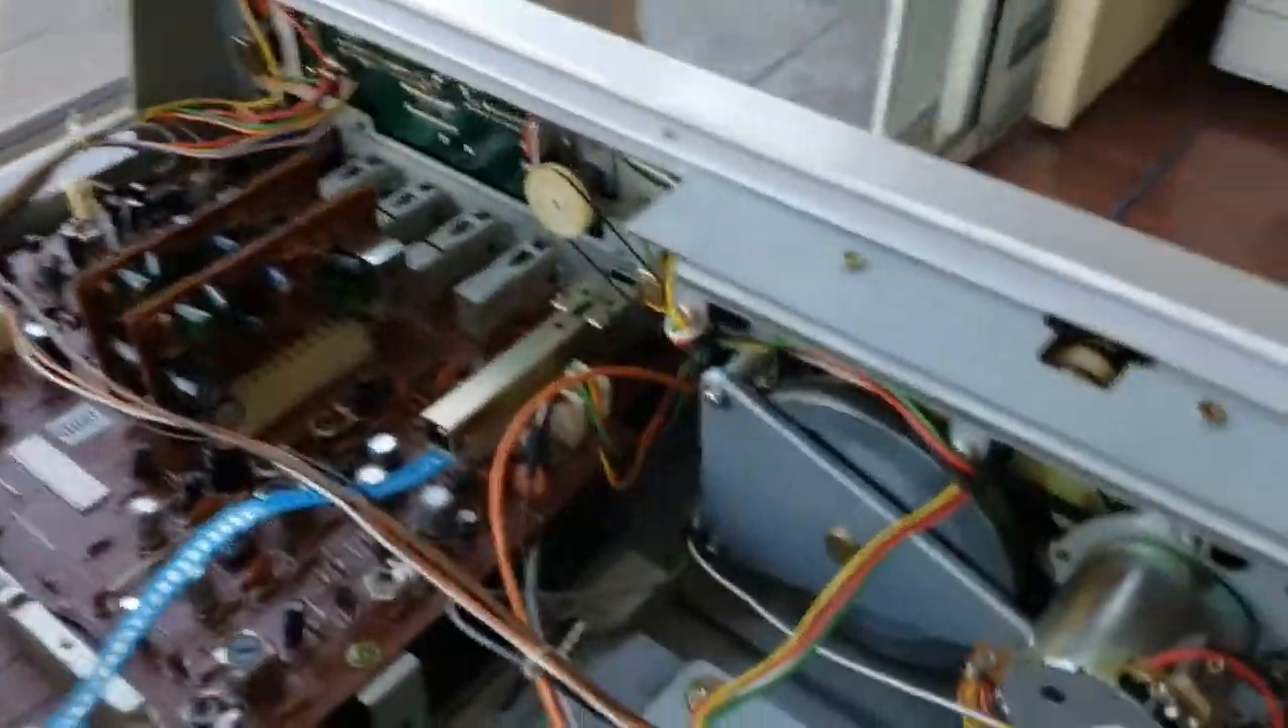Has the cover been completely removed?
Yes.